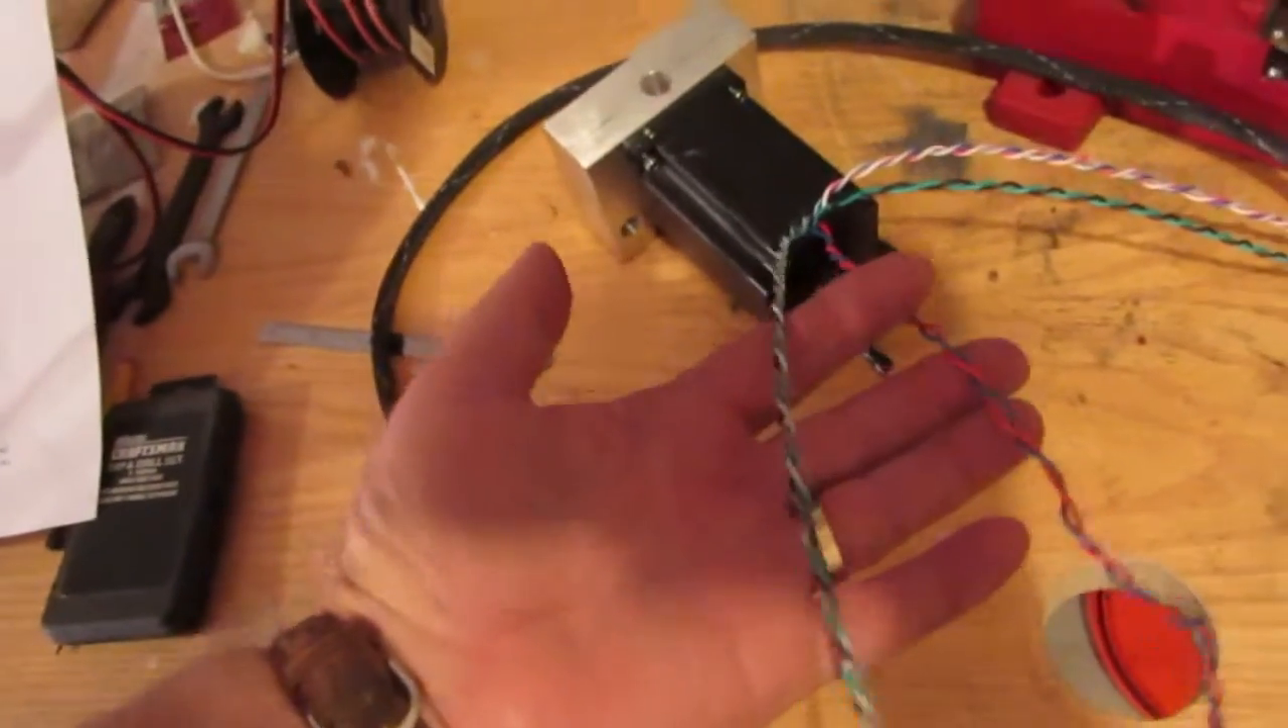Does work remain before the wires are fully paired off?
No.